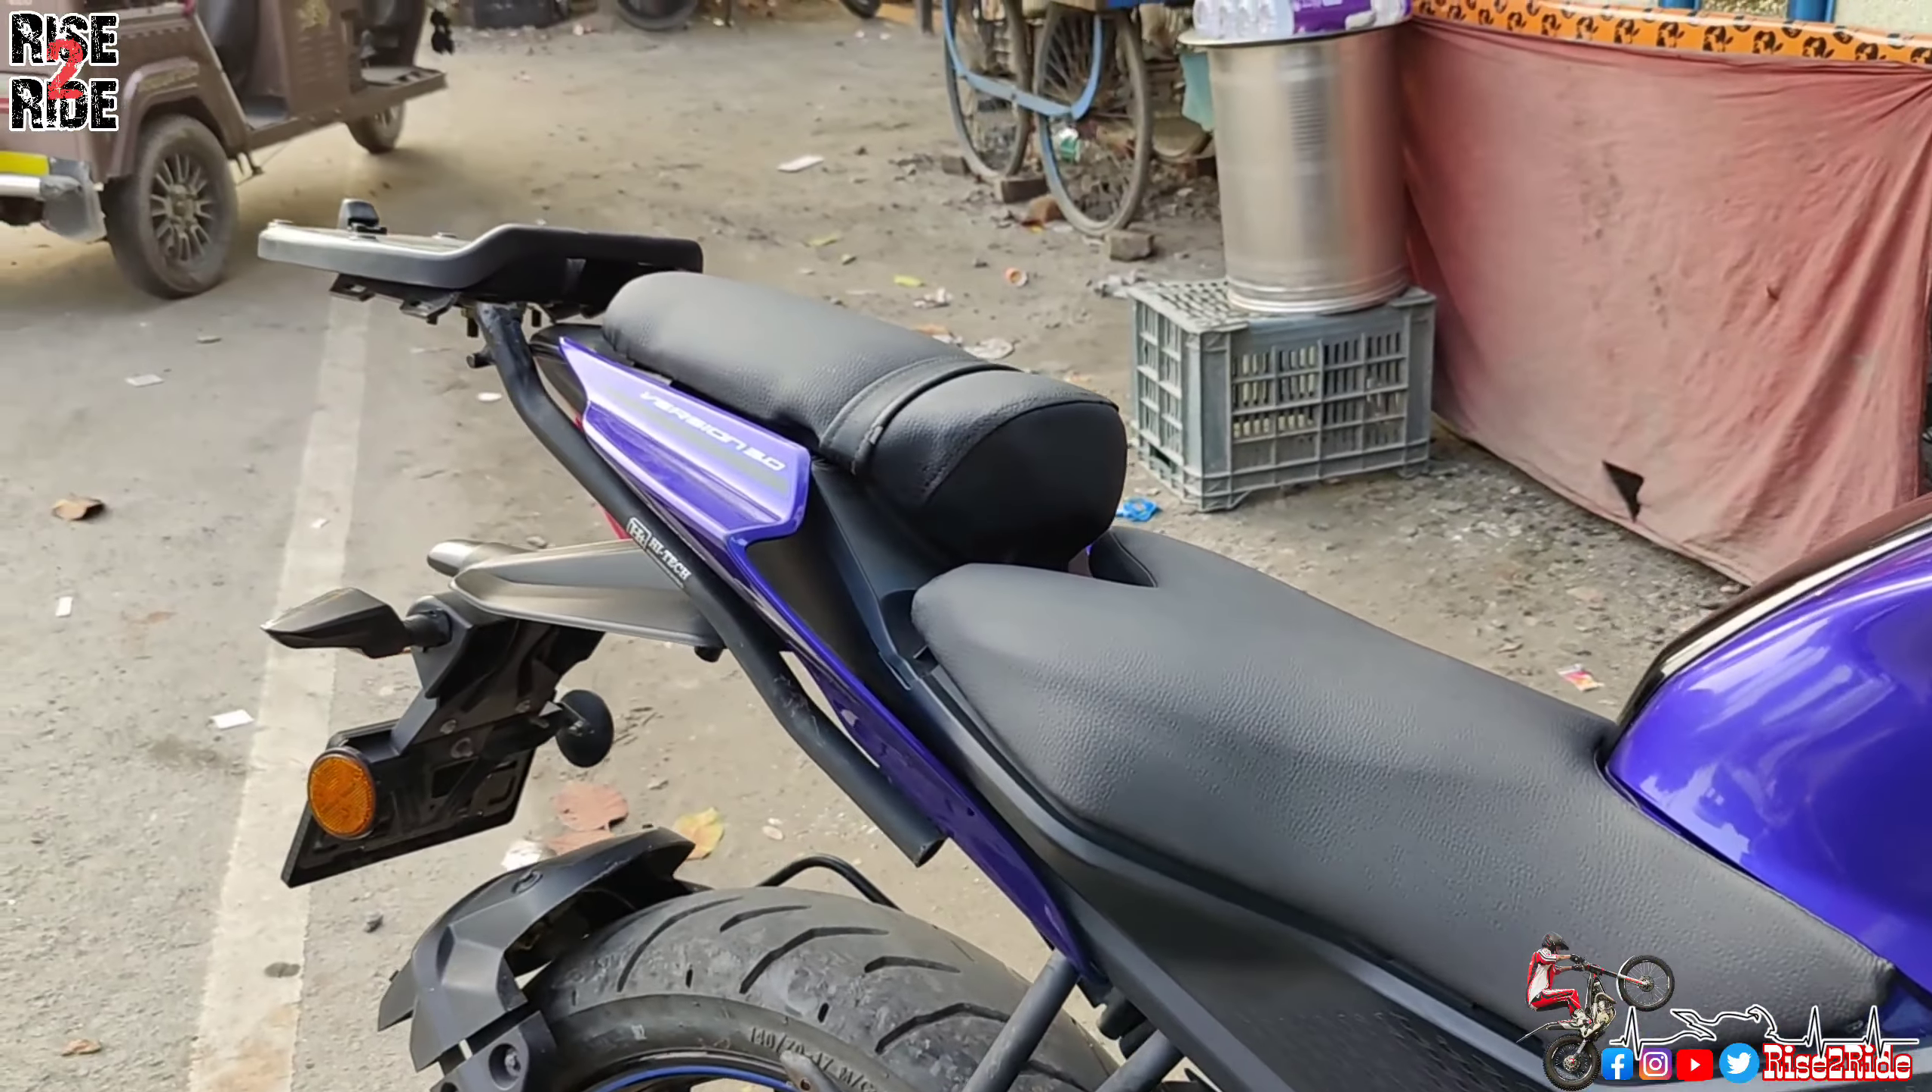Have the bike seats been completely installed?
Yes.